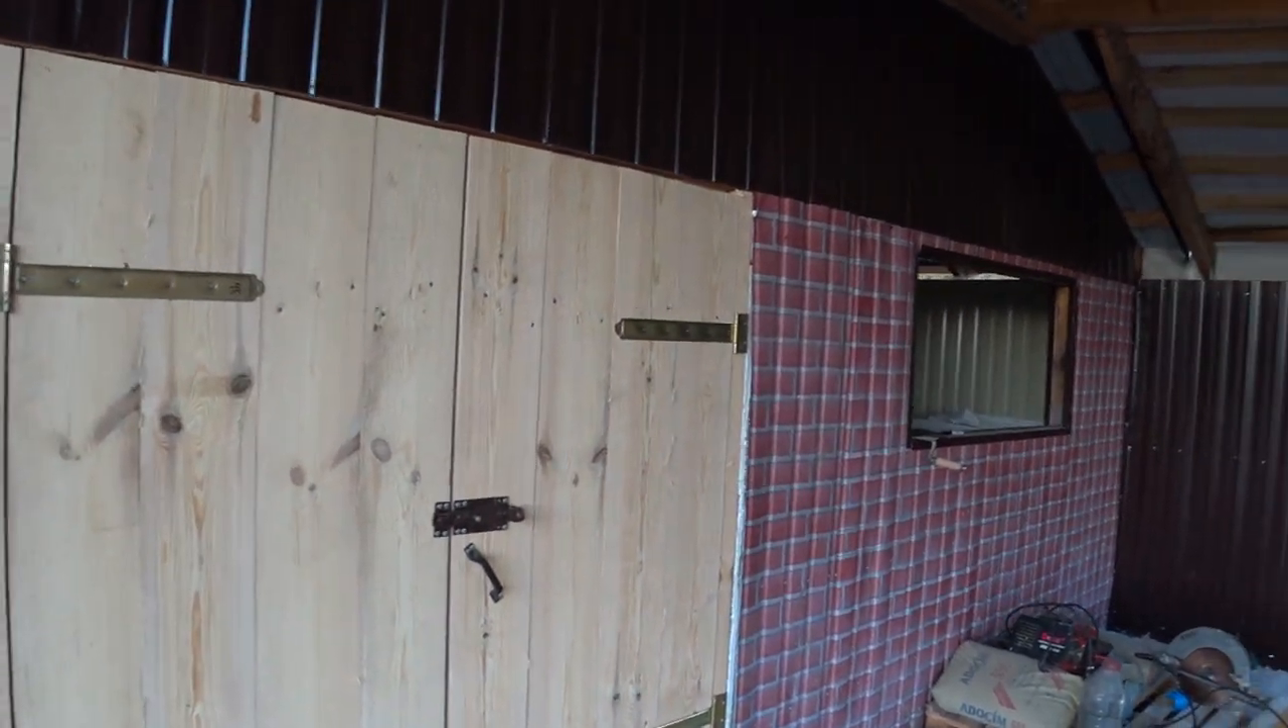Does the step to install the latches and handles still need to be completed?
No.